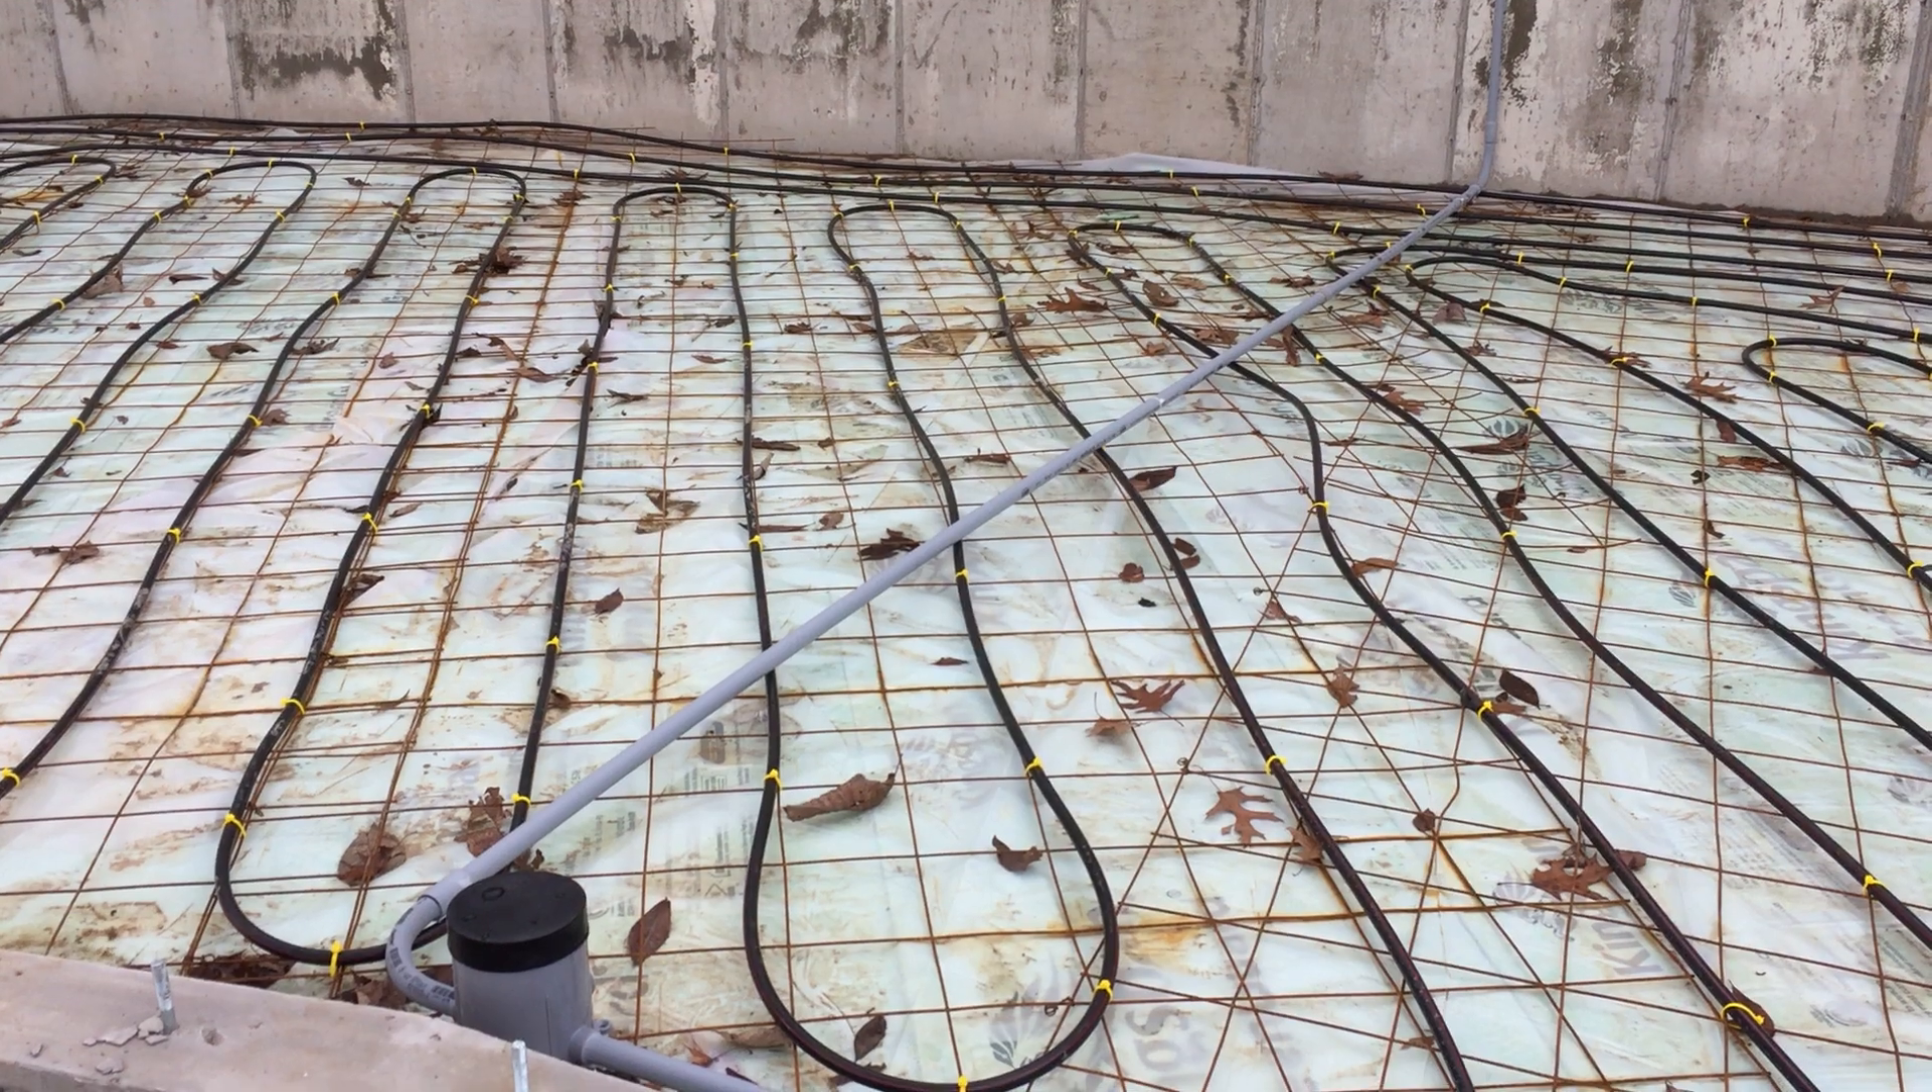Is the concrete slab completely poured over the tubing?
No.